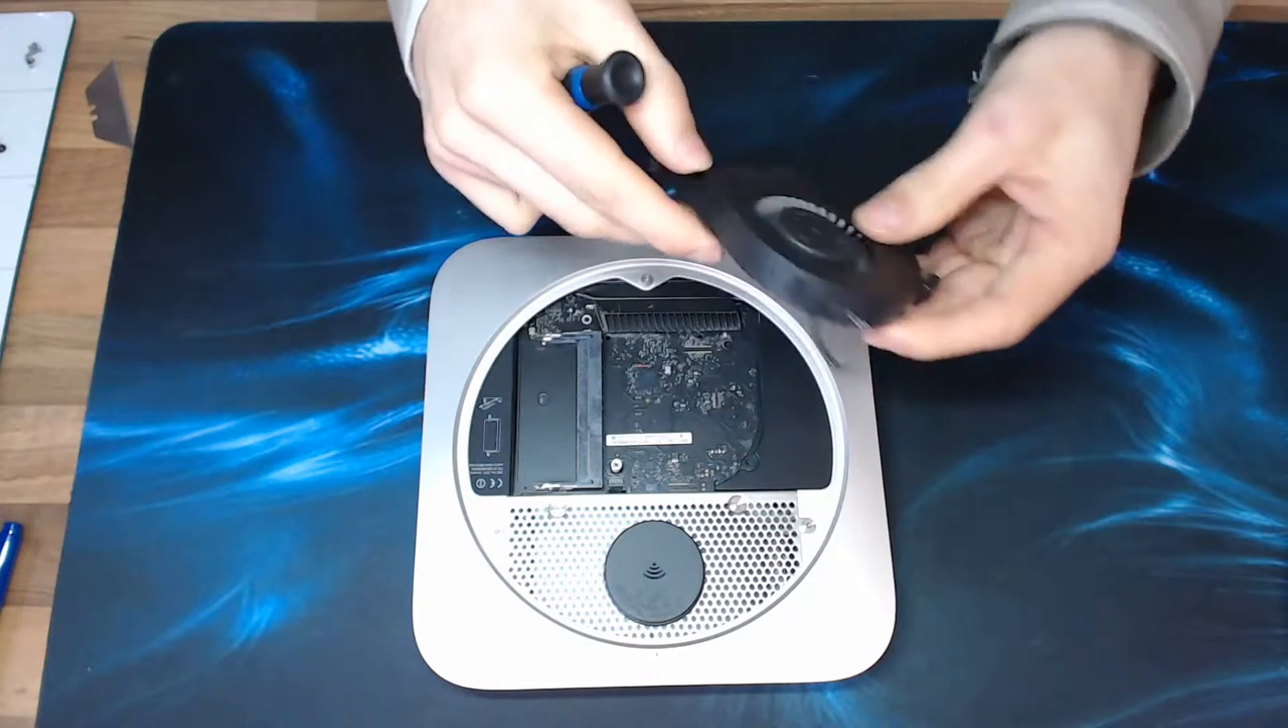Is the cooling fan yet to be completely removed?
No.